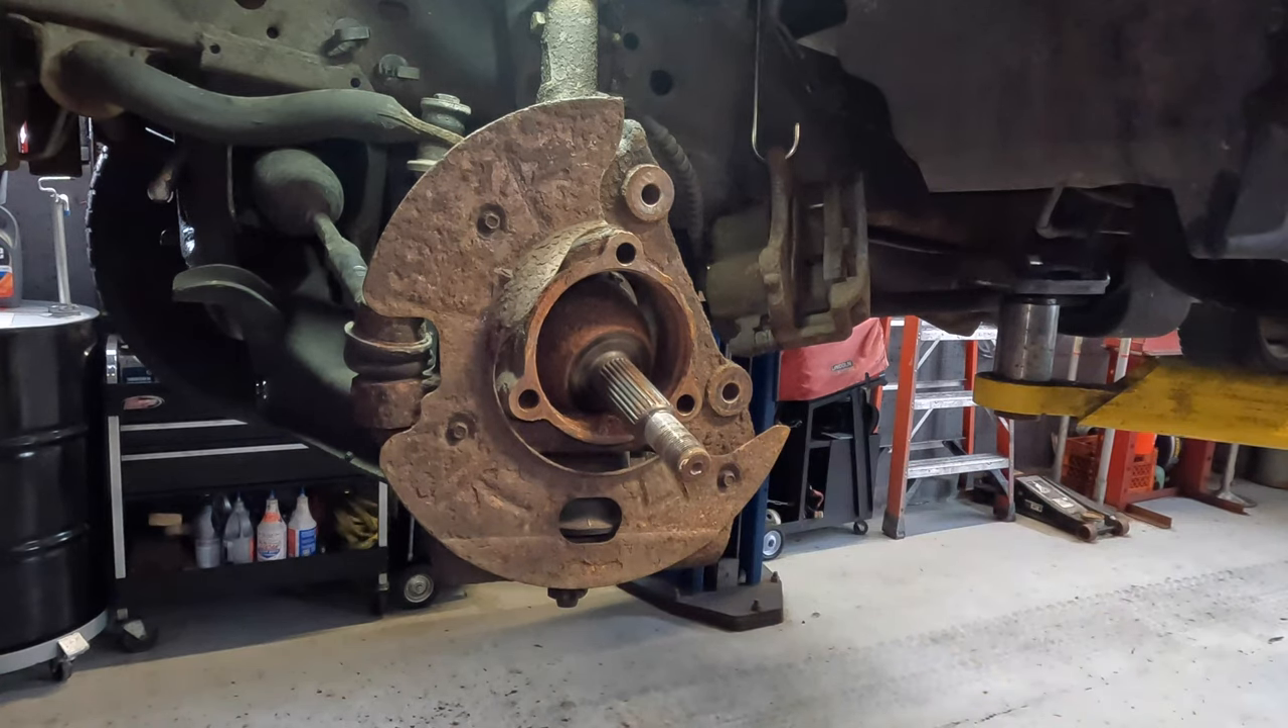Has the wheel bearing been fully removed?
Yes.